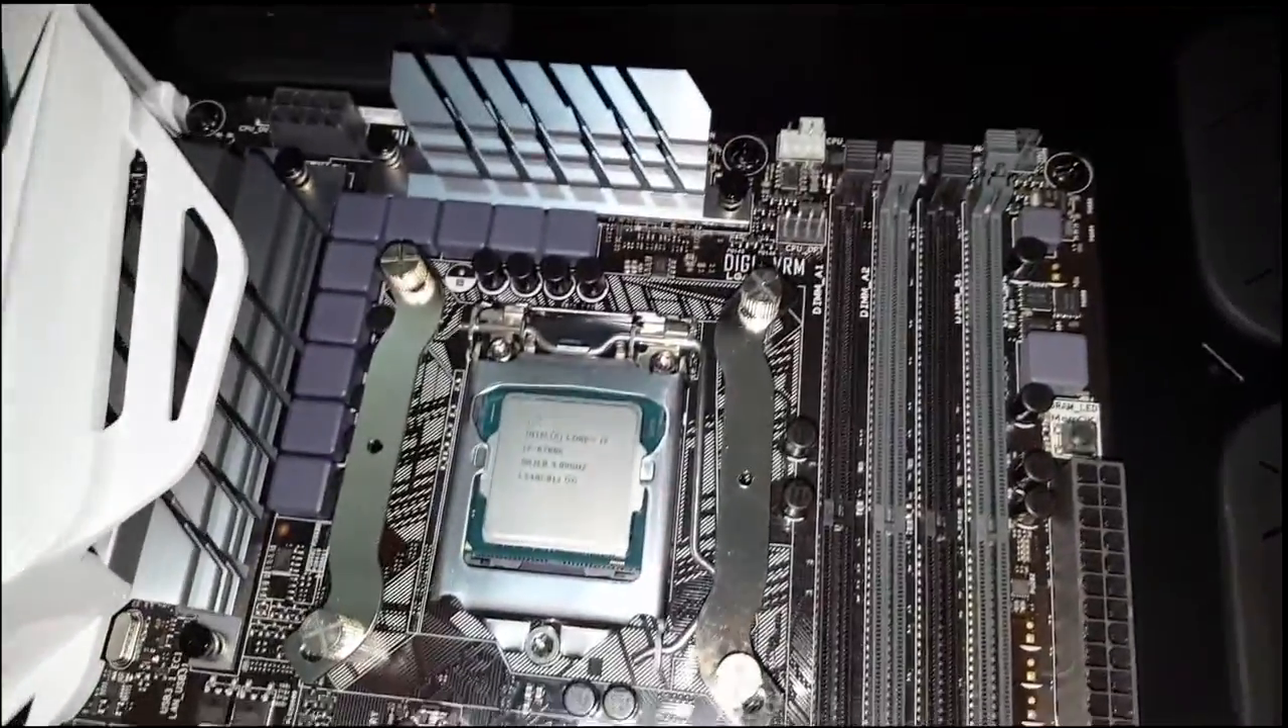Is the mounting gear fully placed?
Yes.